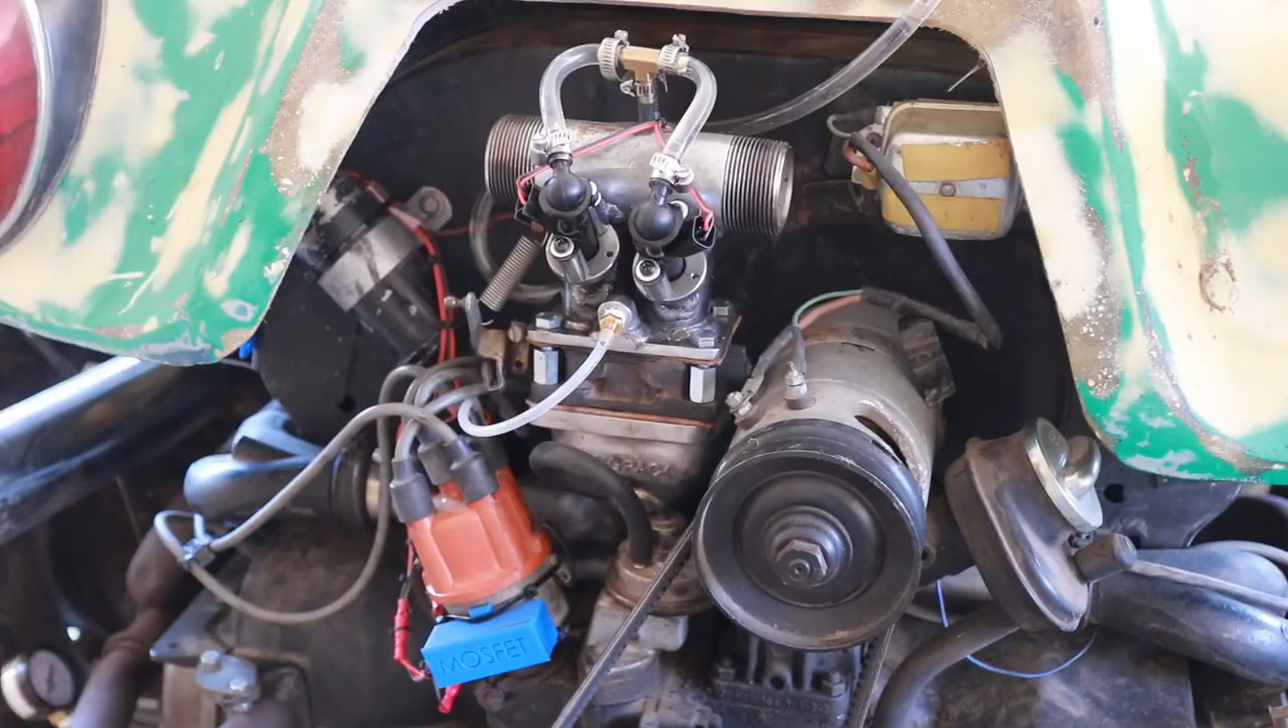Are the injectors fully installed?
Yes.